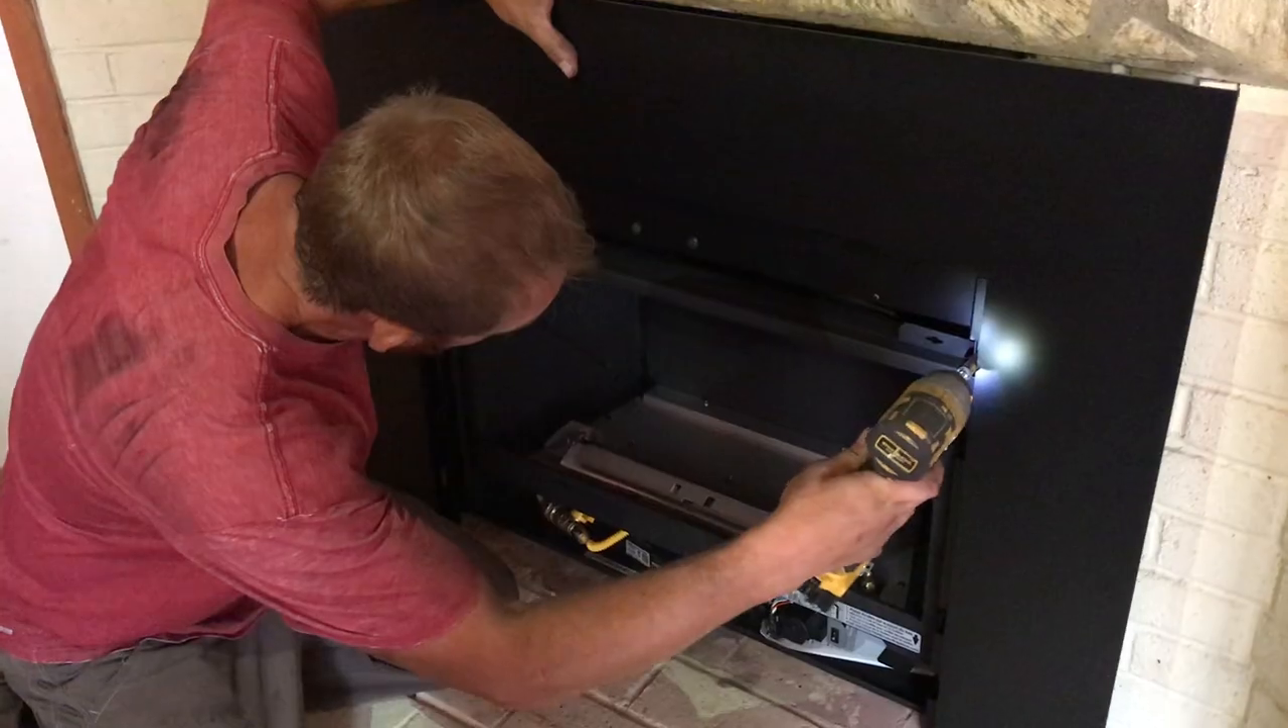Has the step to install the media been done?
No.